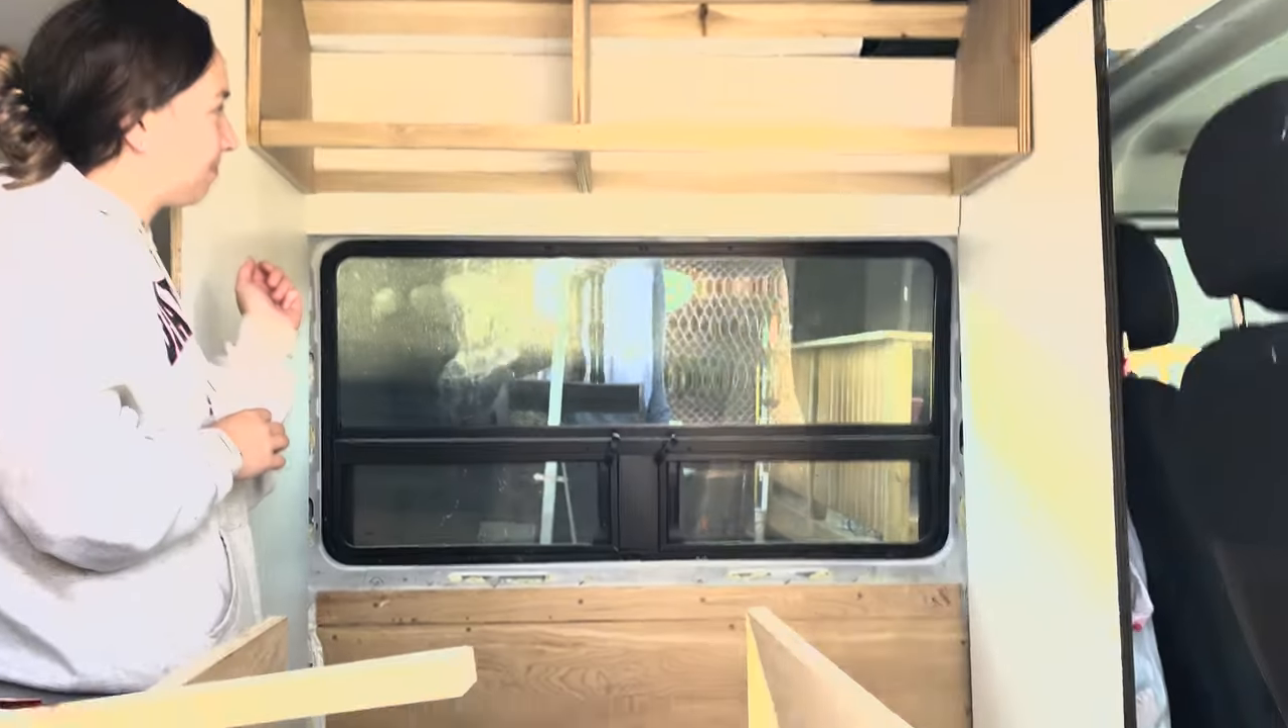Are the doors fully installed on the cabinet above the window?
No.